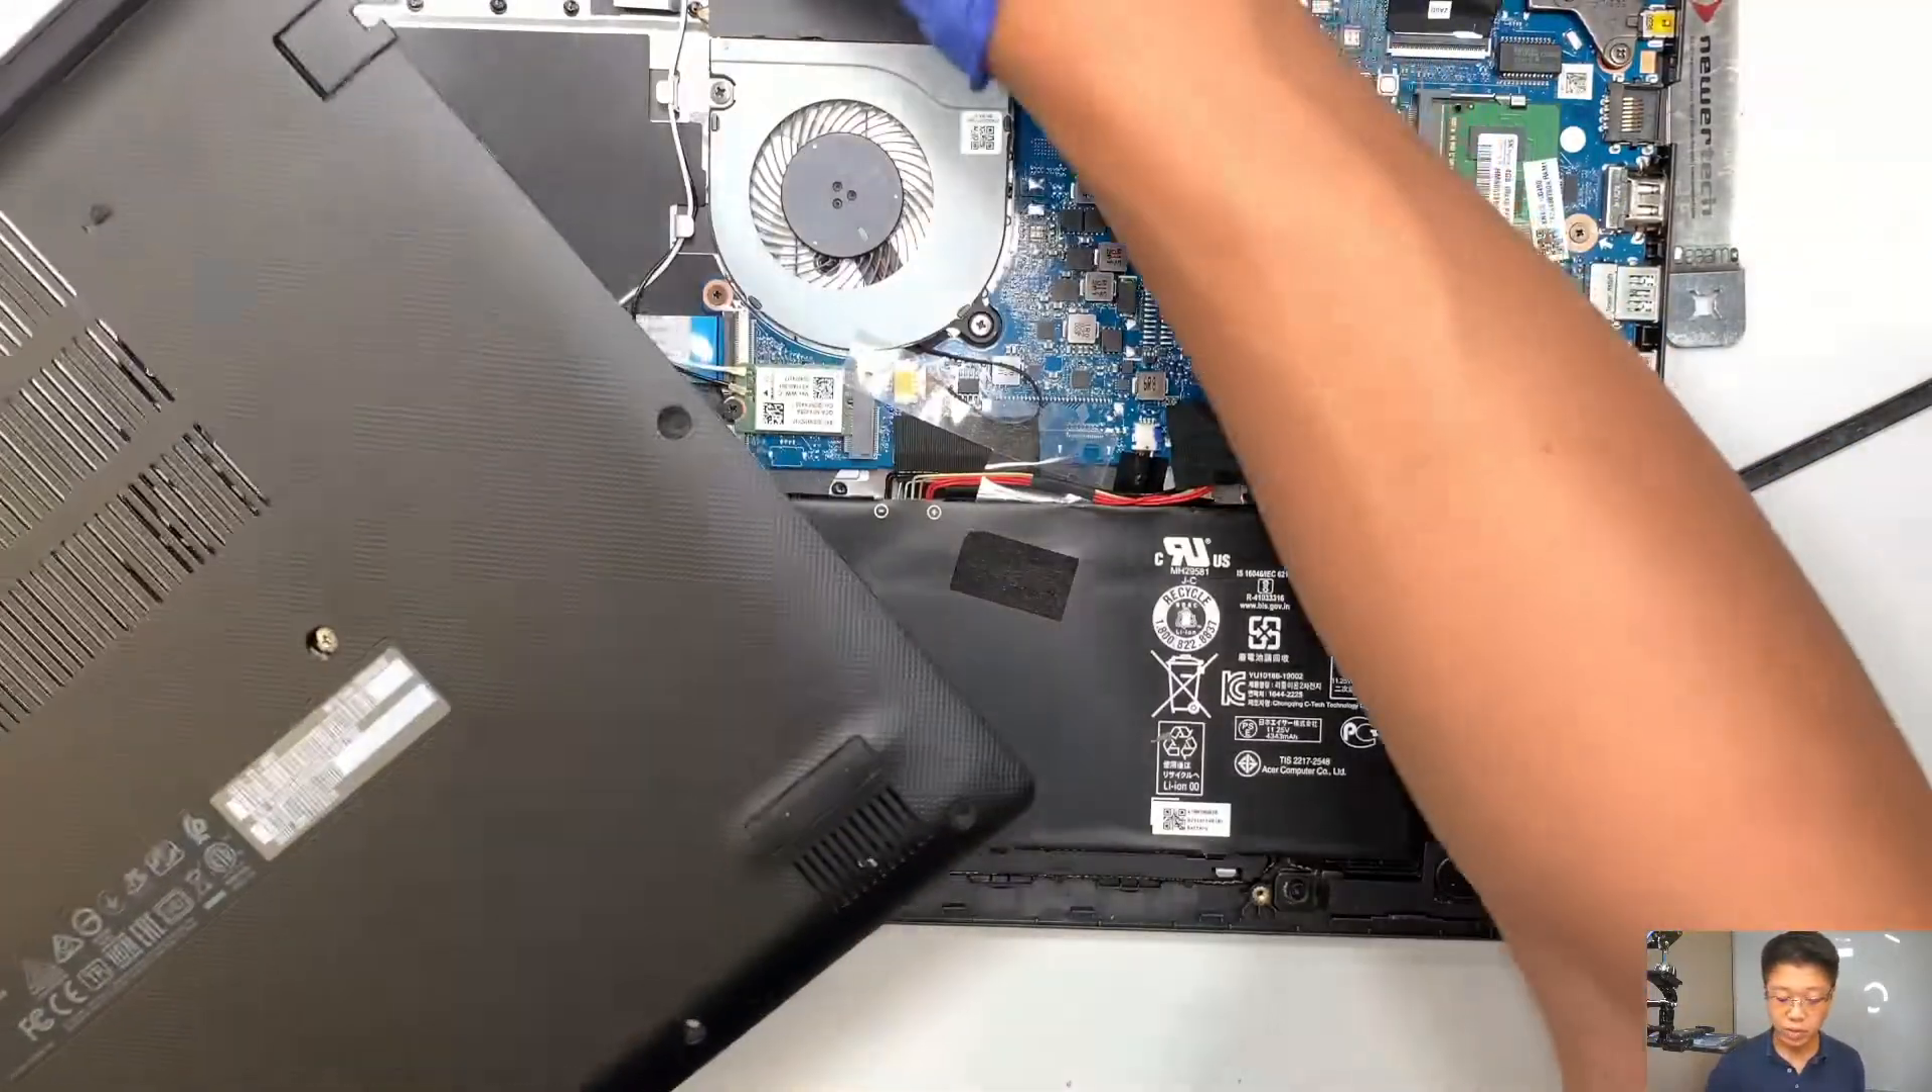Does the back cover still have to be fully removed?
No.